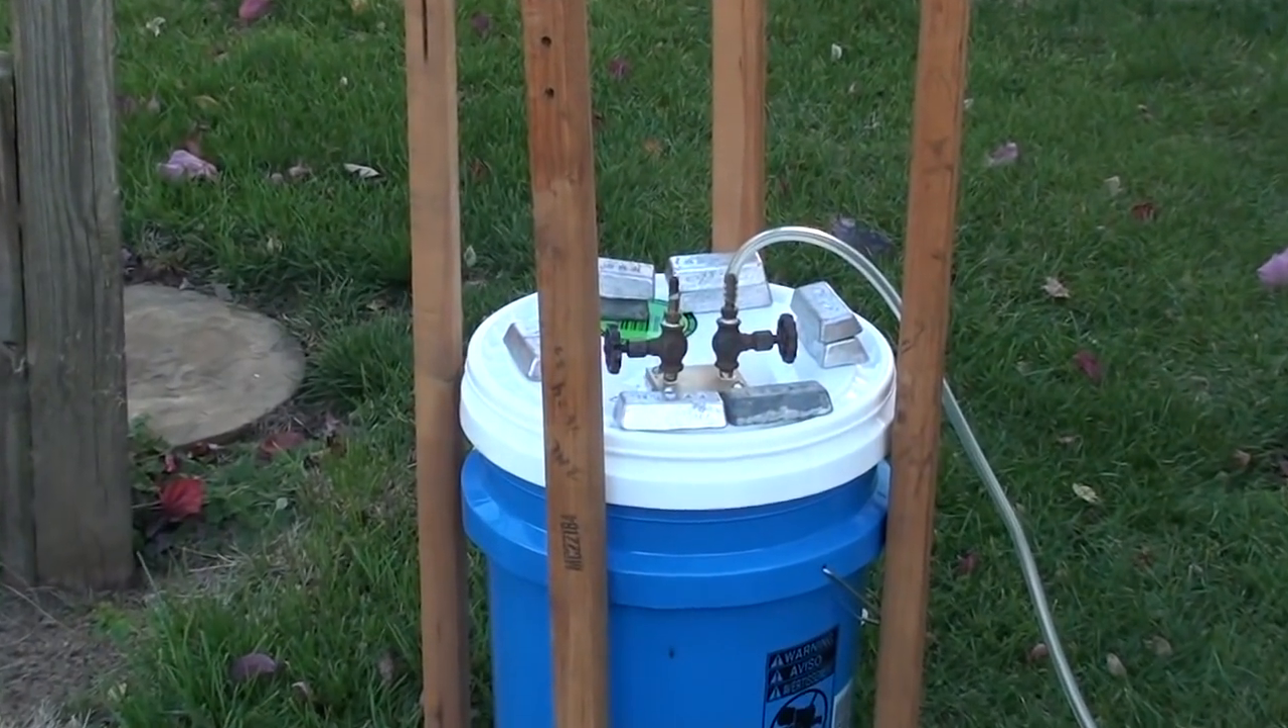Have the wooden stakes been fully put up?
Yes.